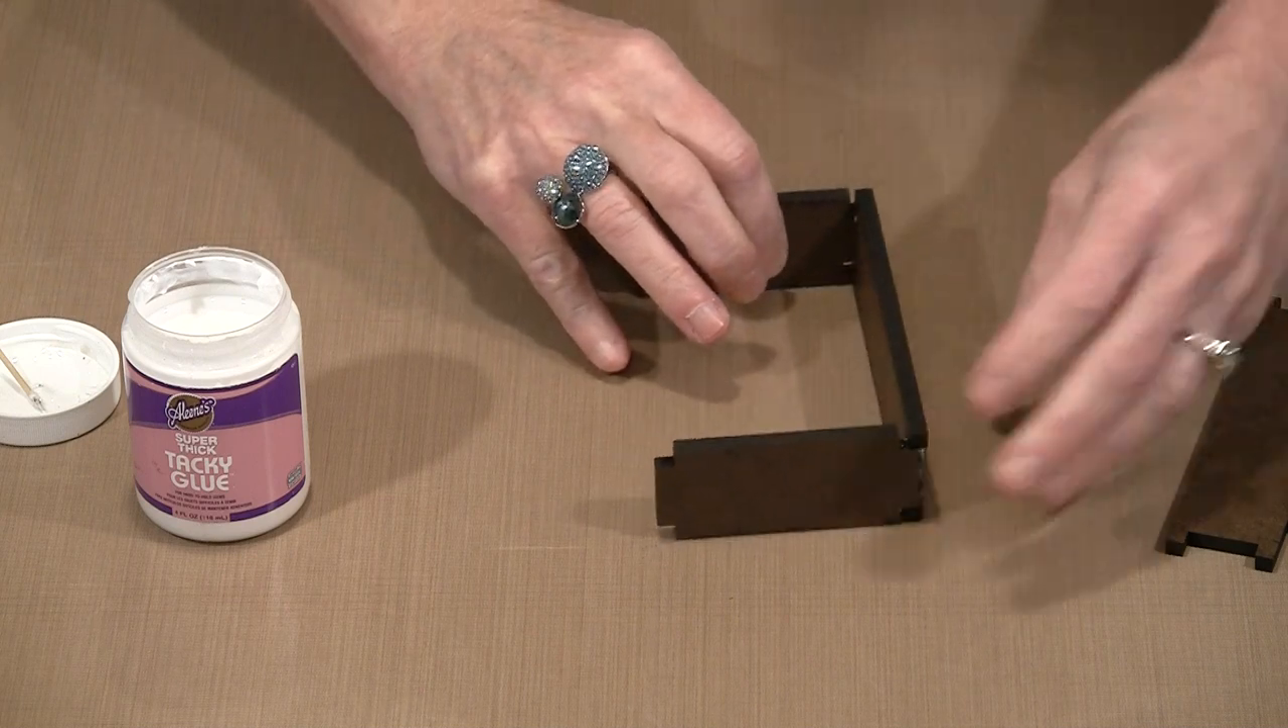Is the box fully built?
No.